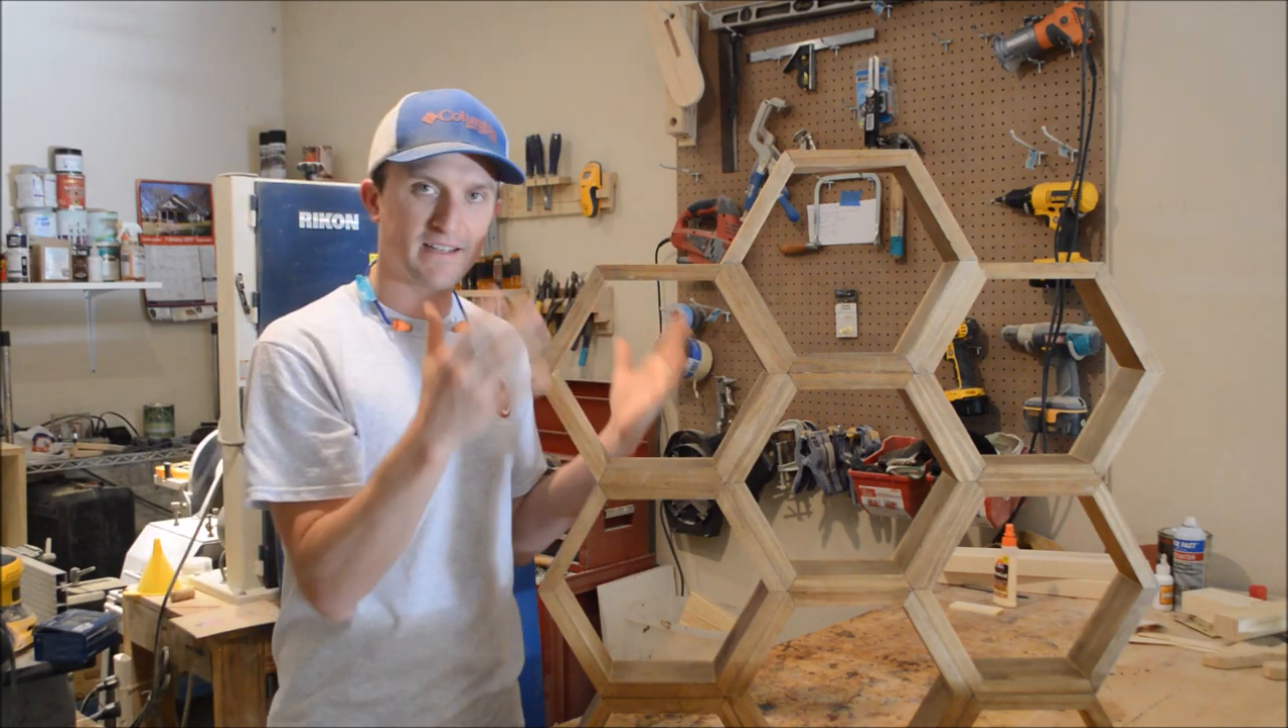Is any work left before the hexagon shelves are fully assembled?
No.